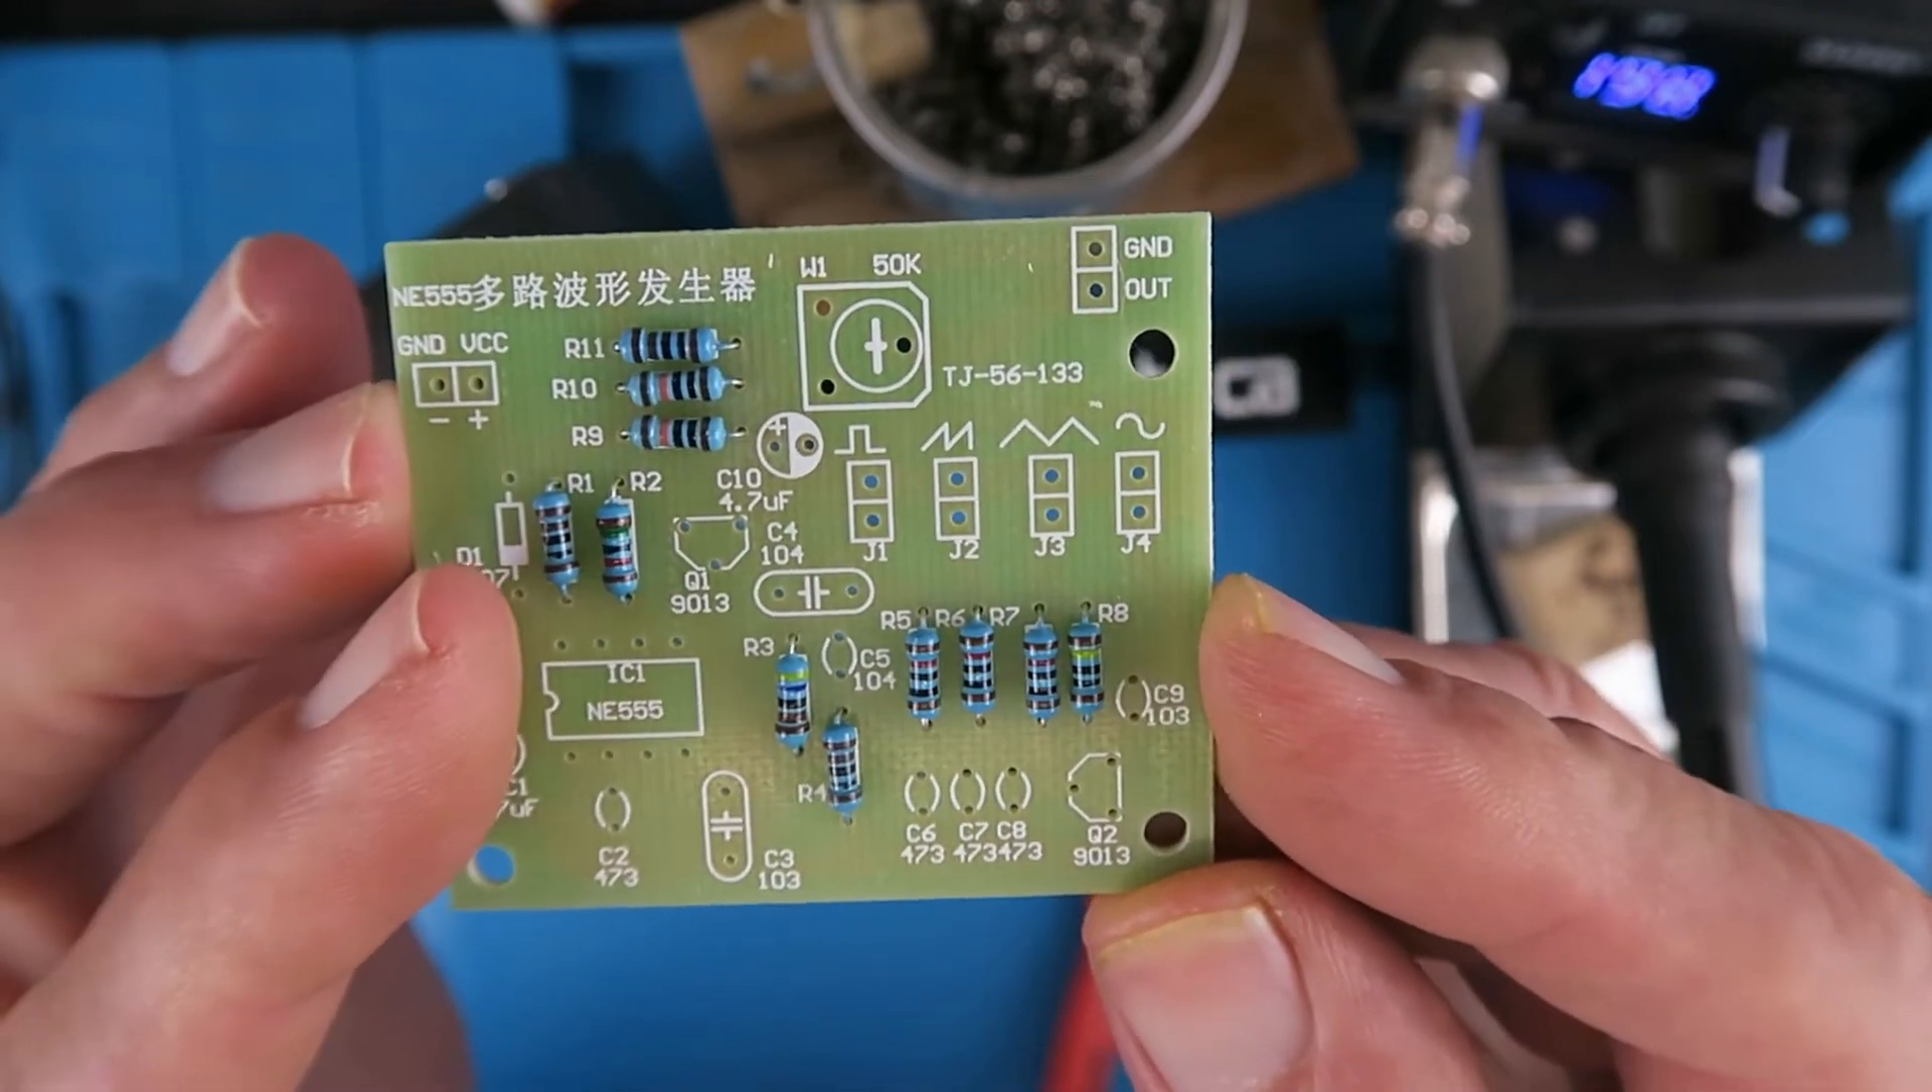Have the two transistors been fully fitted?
No.